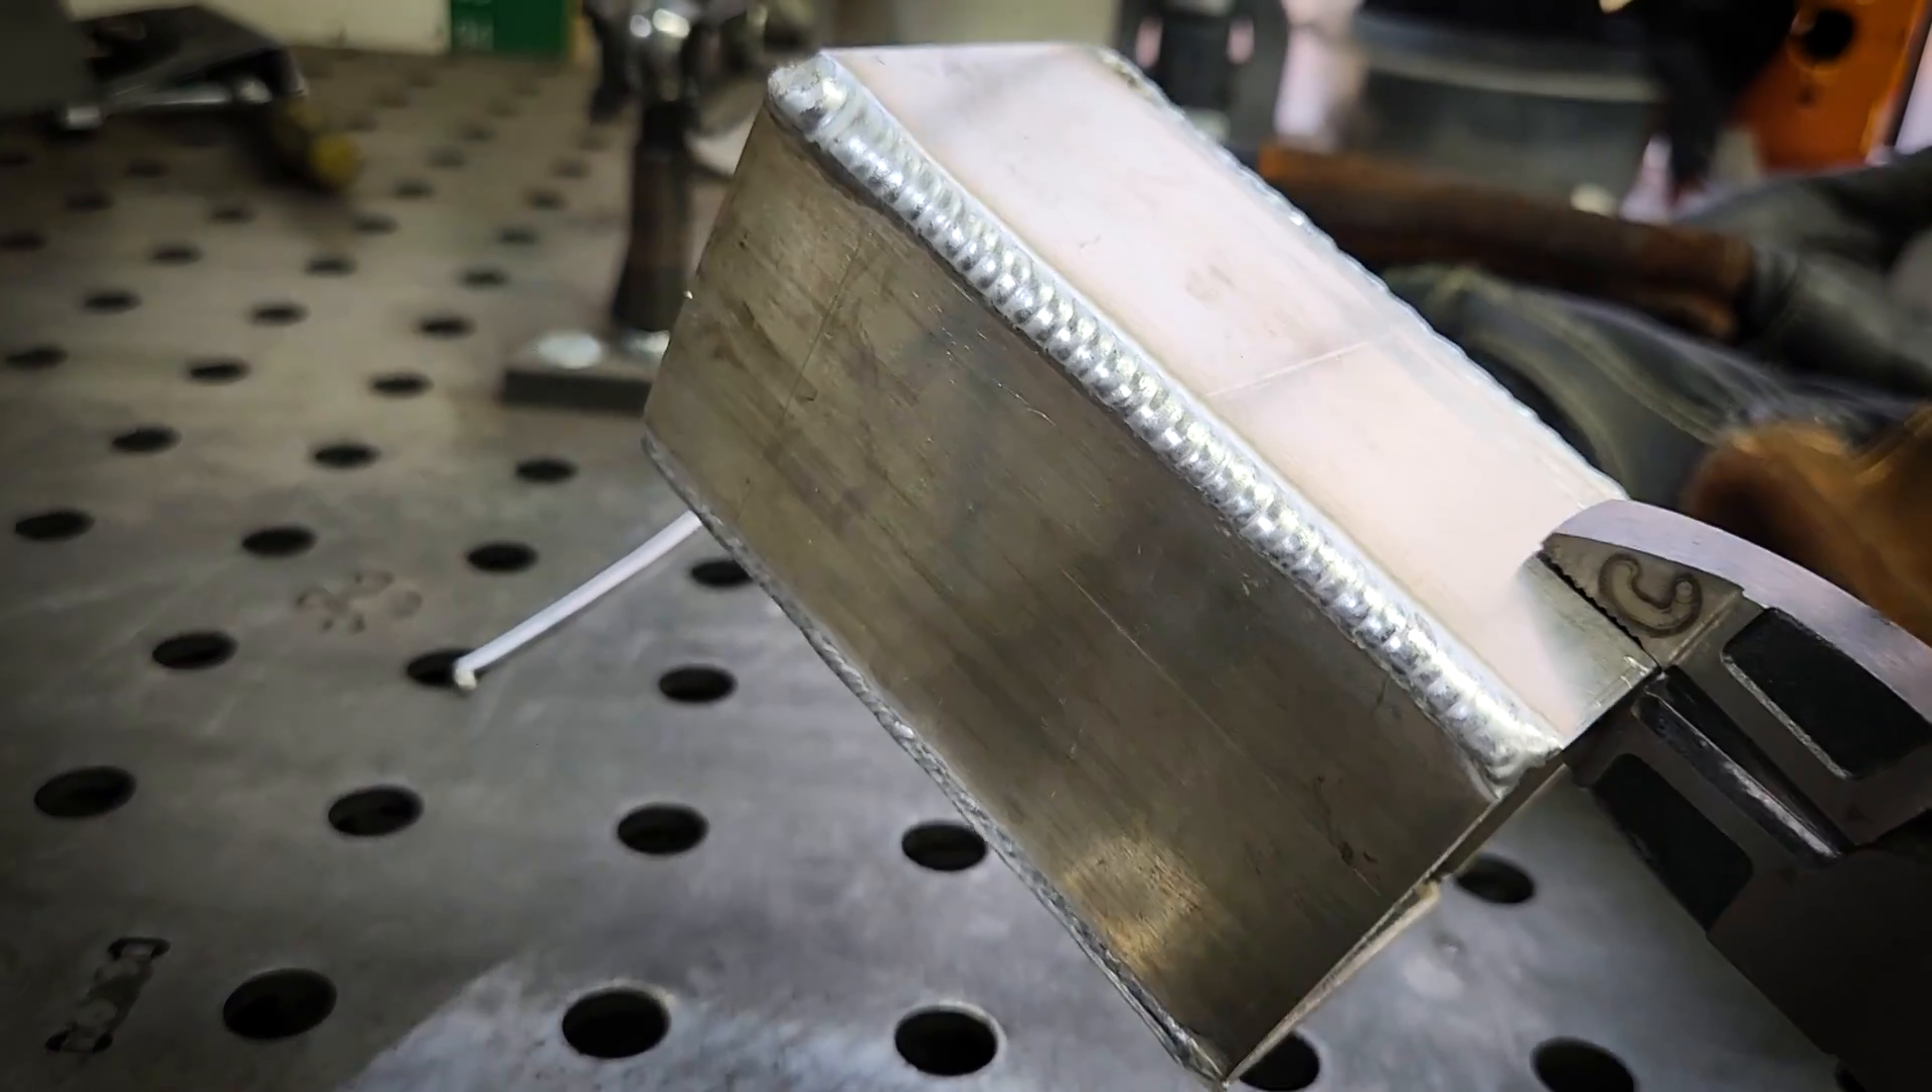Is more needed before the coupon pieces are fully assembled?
No.